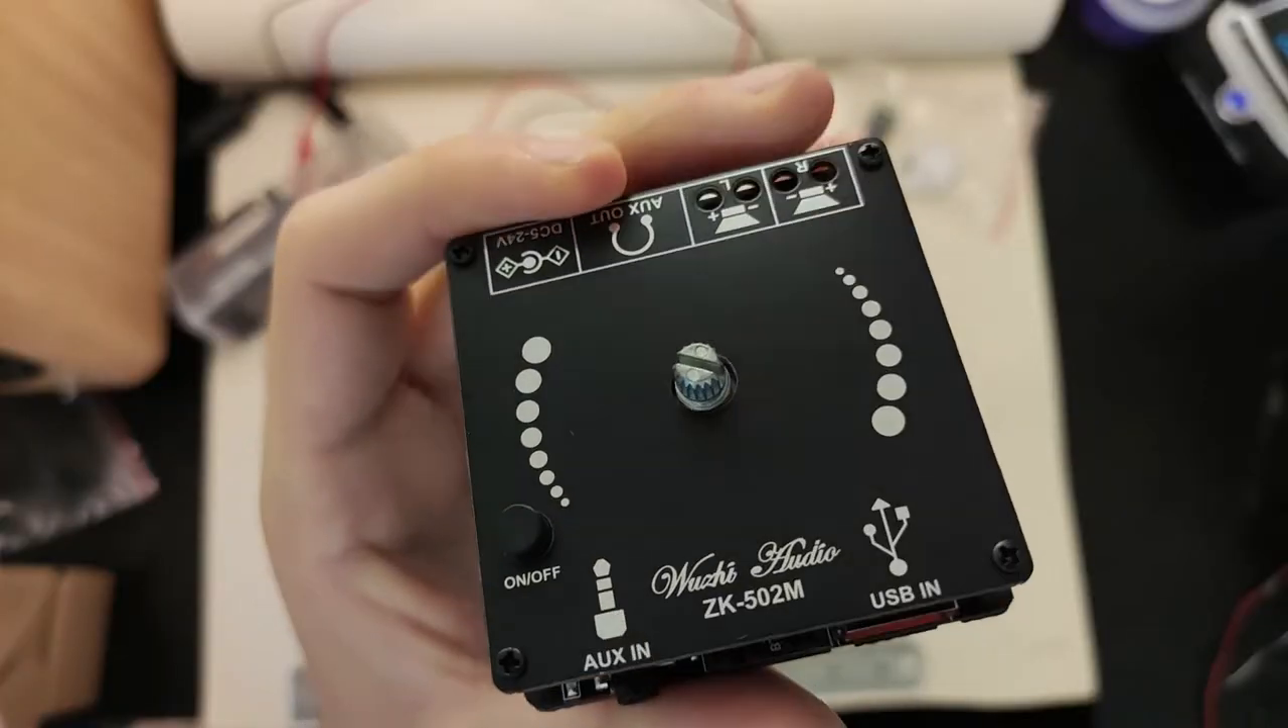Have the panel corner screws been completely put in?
Yes.